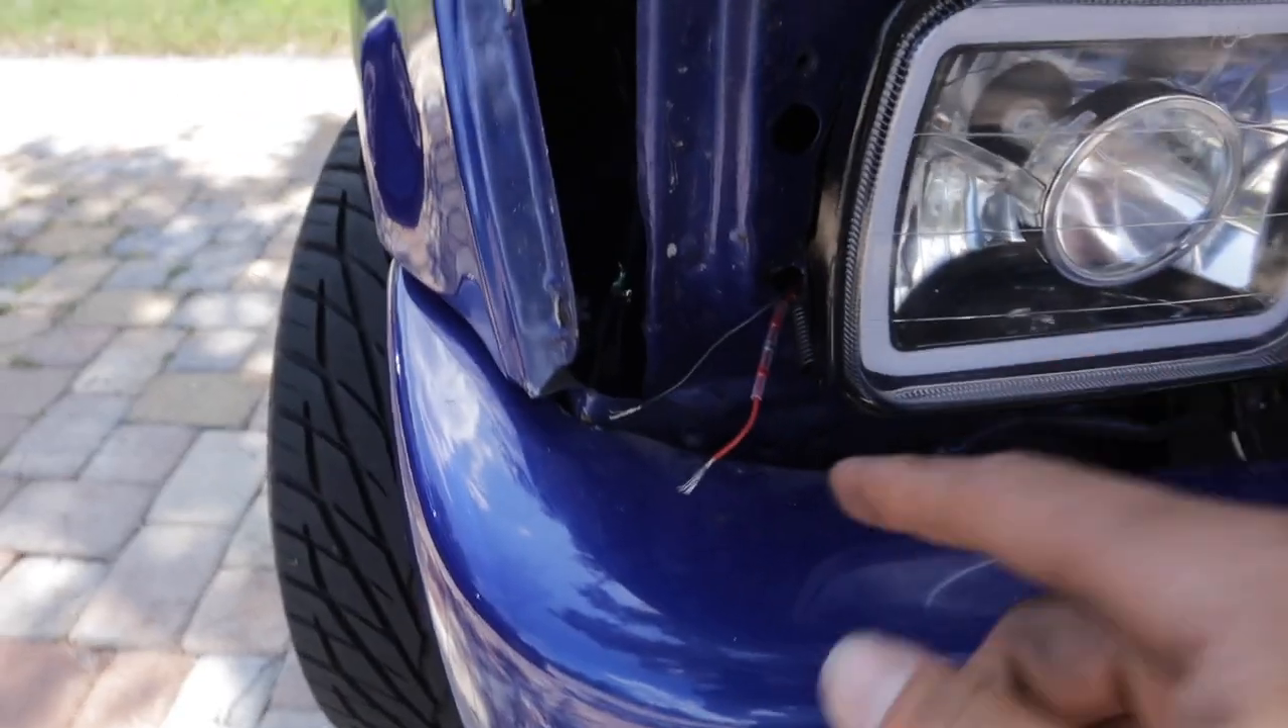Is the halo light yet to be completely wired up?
Yes.